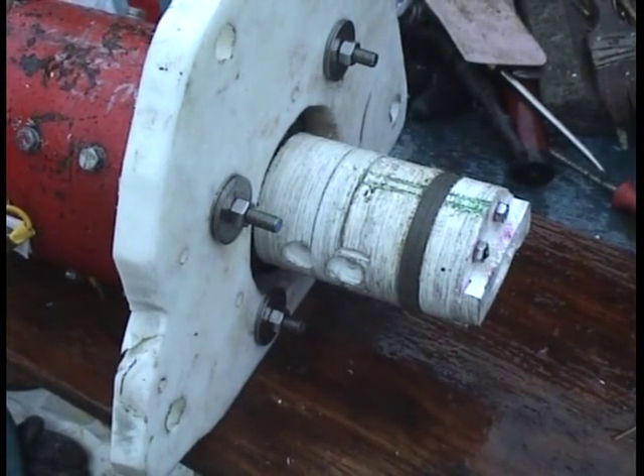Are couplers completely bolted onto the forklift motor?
Yes.